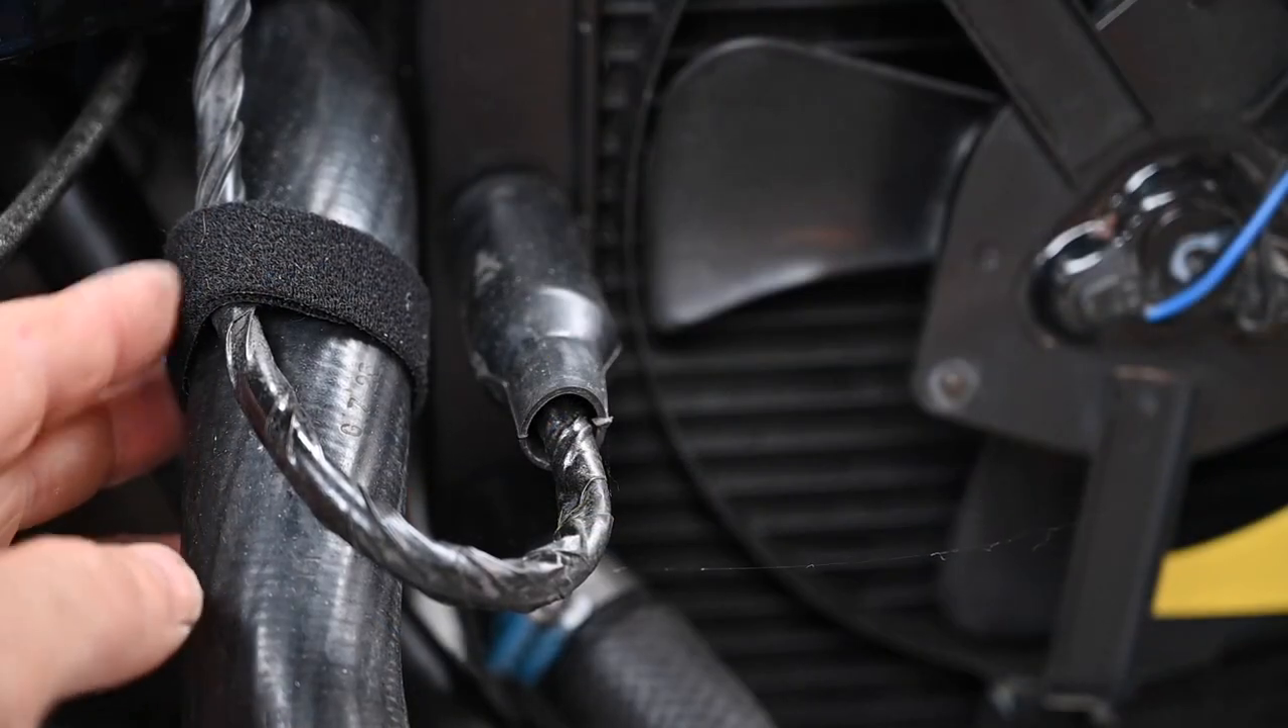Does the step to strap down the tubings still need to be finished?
No.